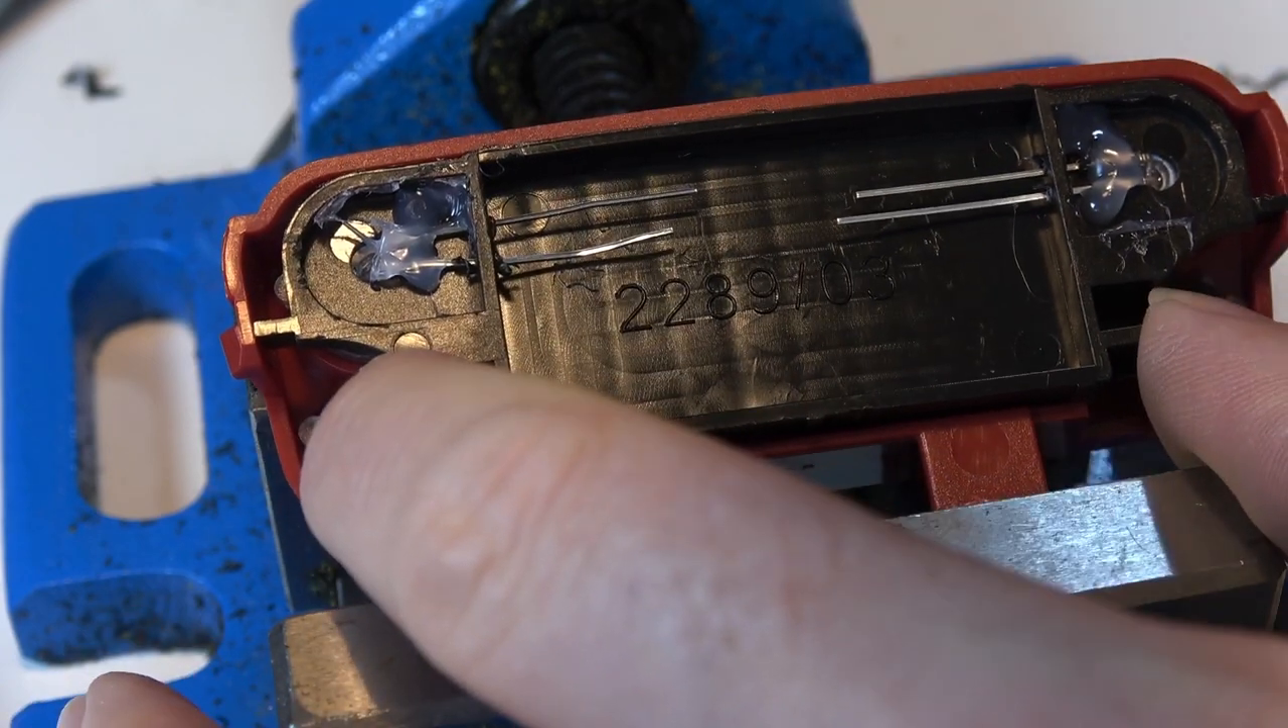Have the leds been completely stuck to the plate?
Yes.